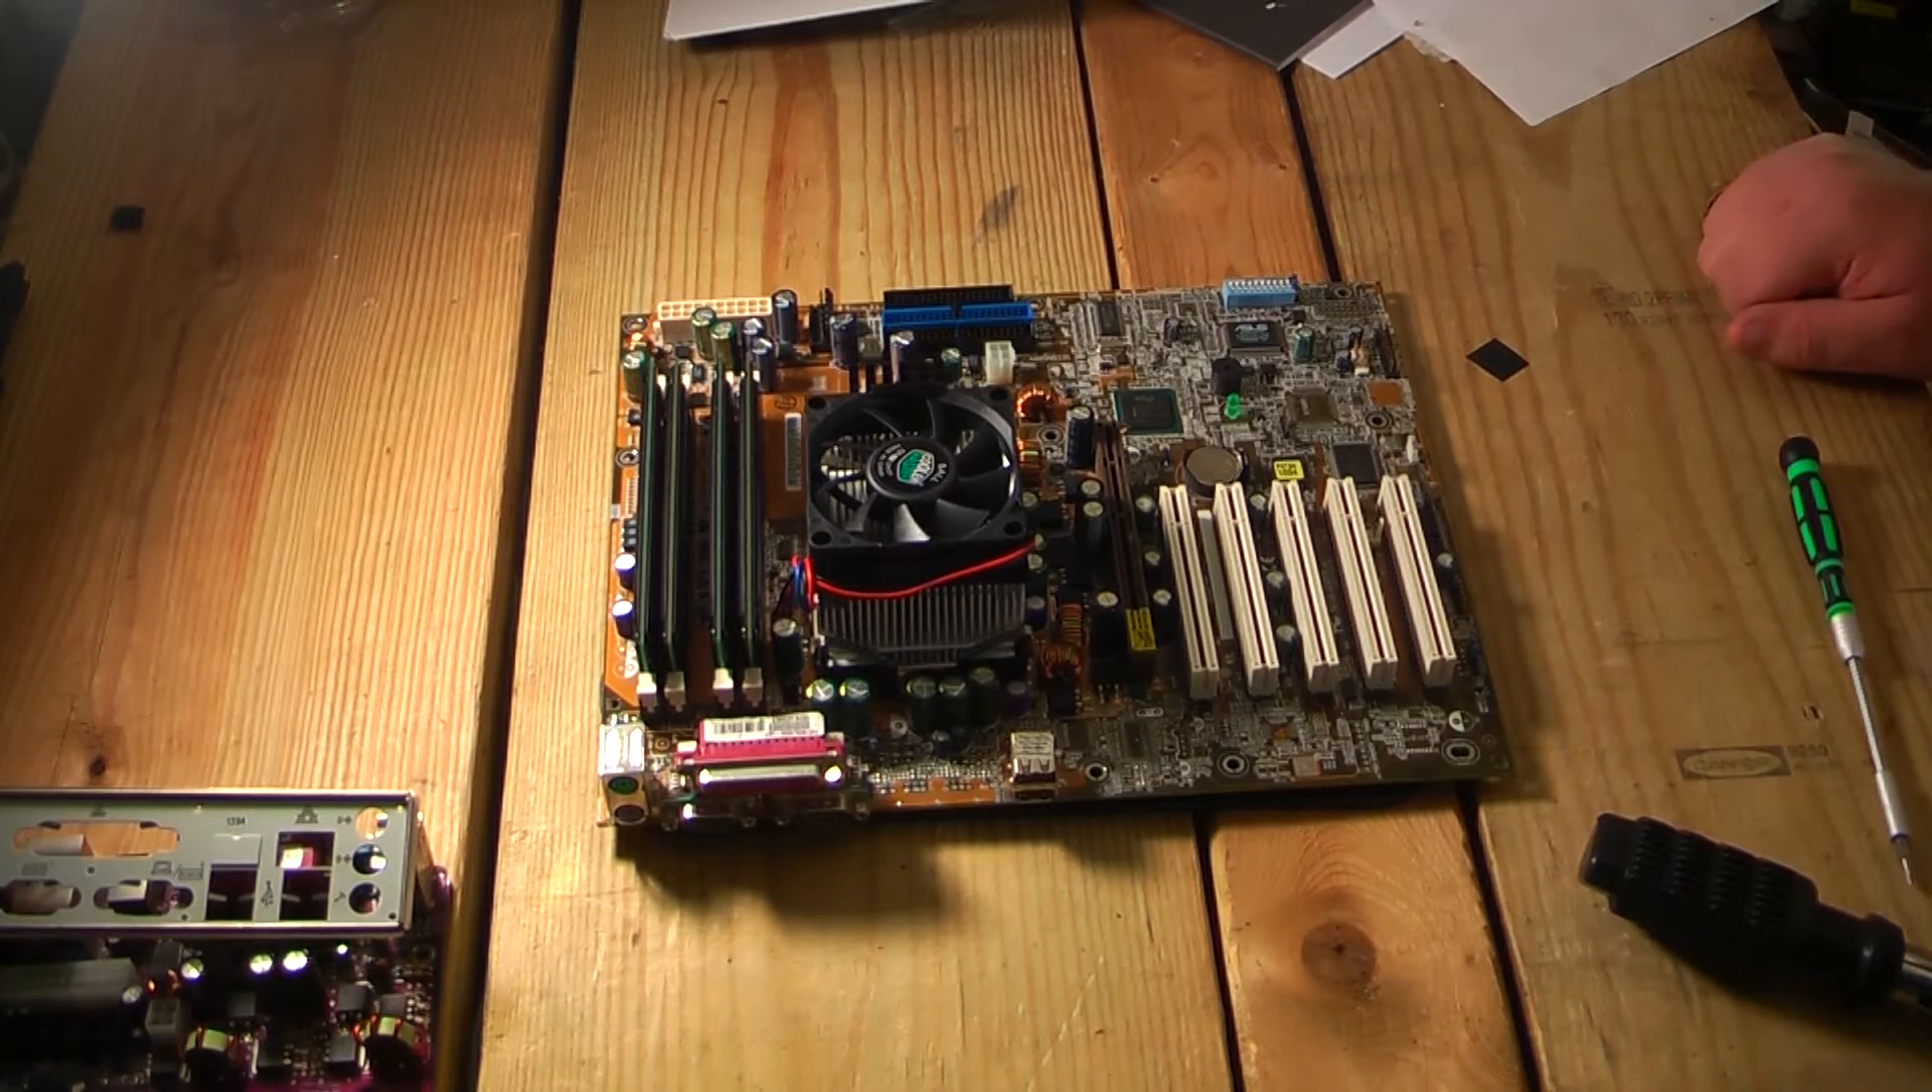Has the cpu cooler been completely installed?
Yes.